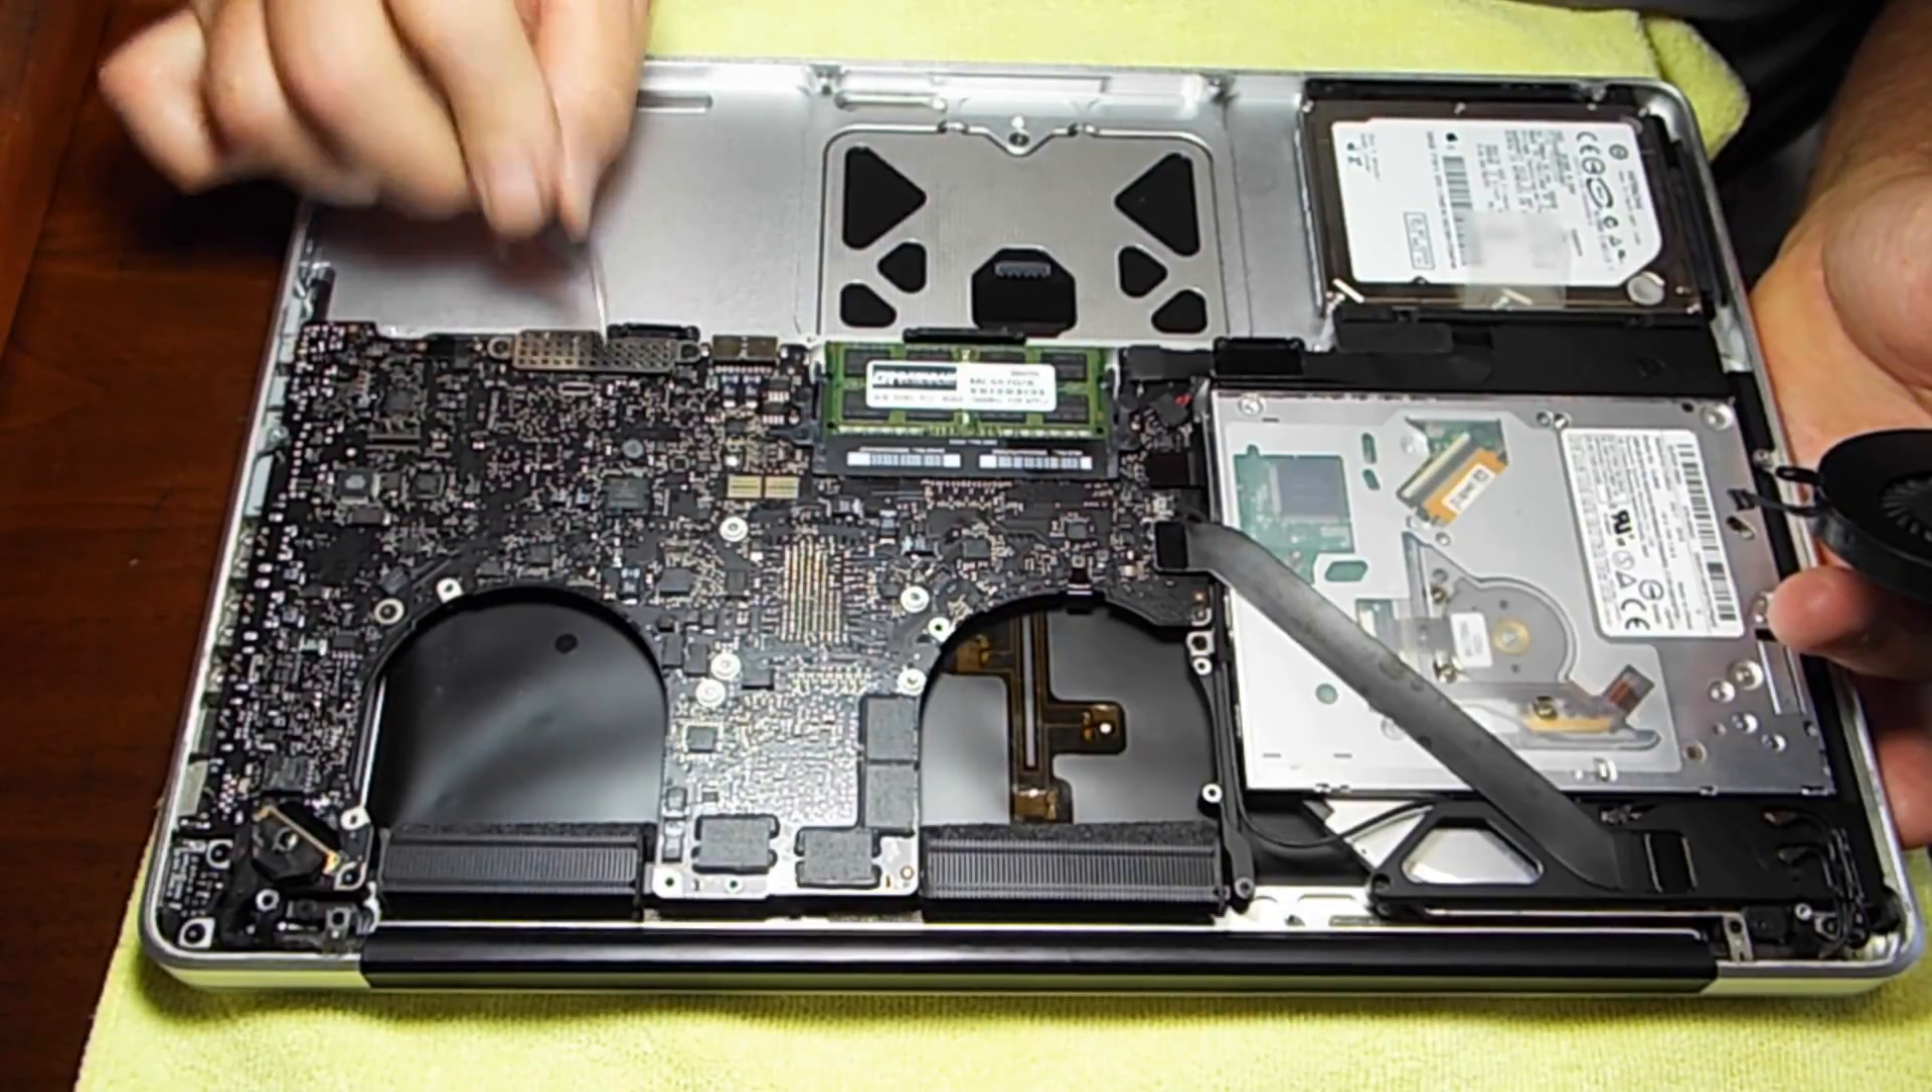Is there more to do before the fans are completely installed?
Yes.